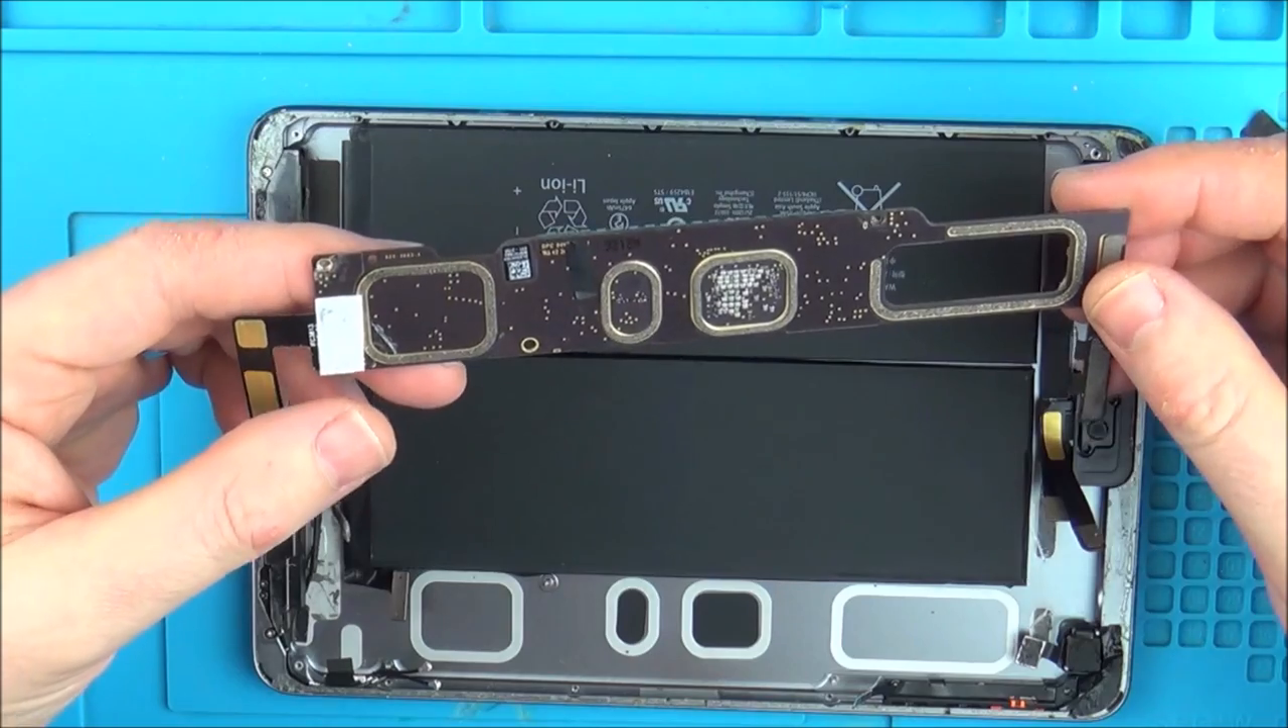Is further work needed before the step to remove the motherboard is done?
No.